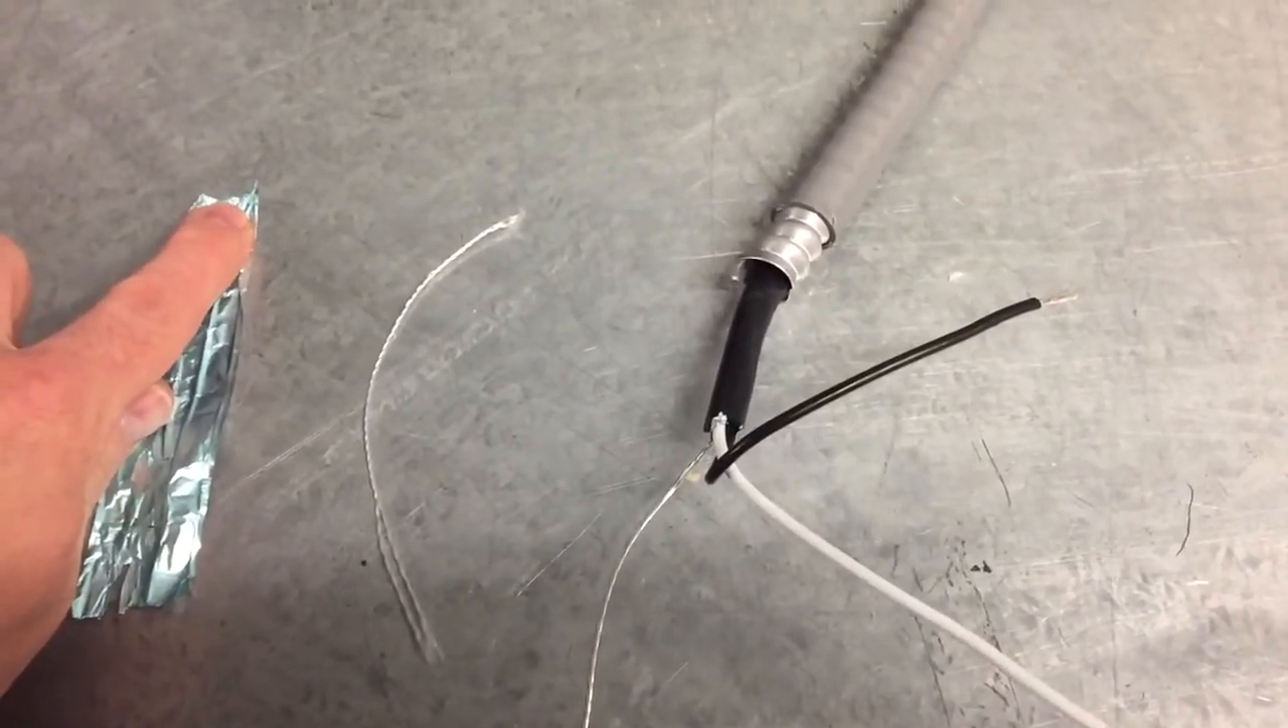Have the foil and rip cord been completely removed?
Yes.